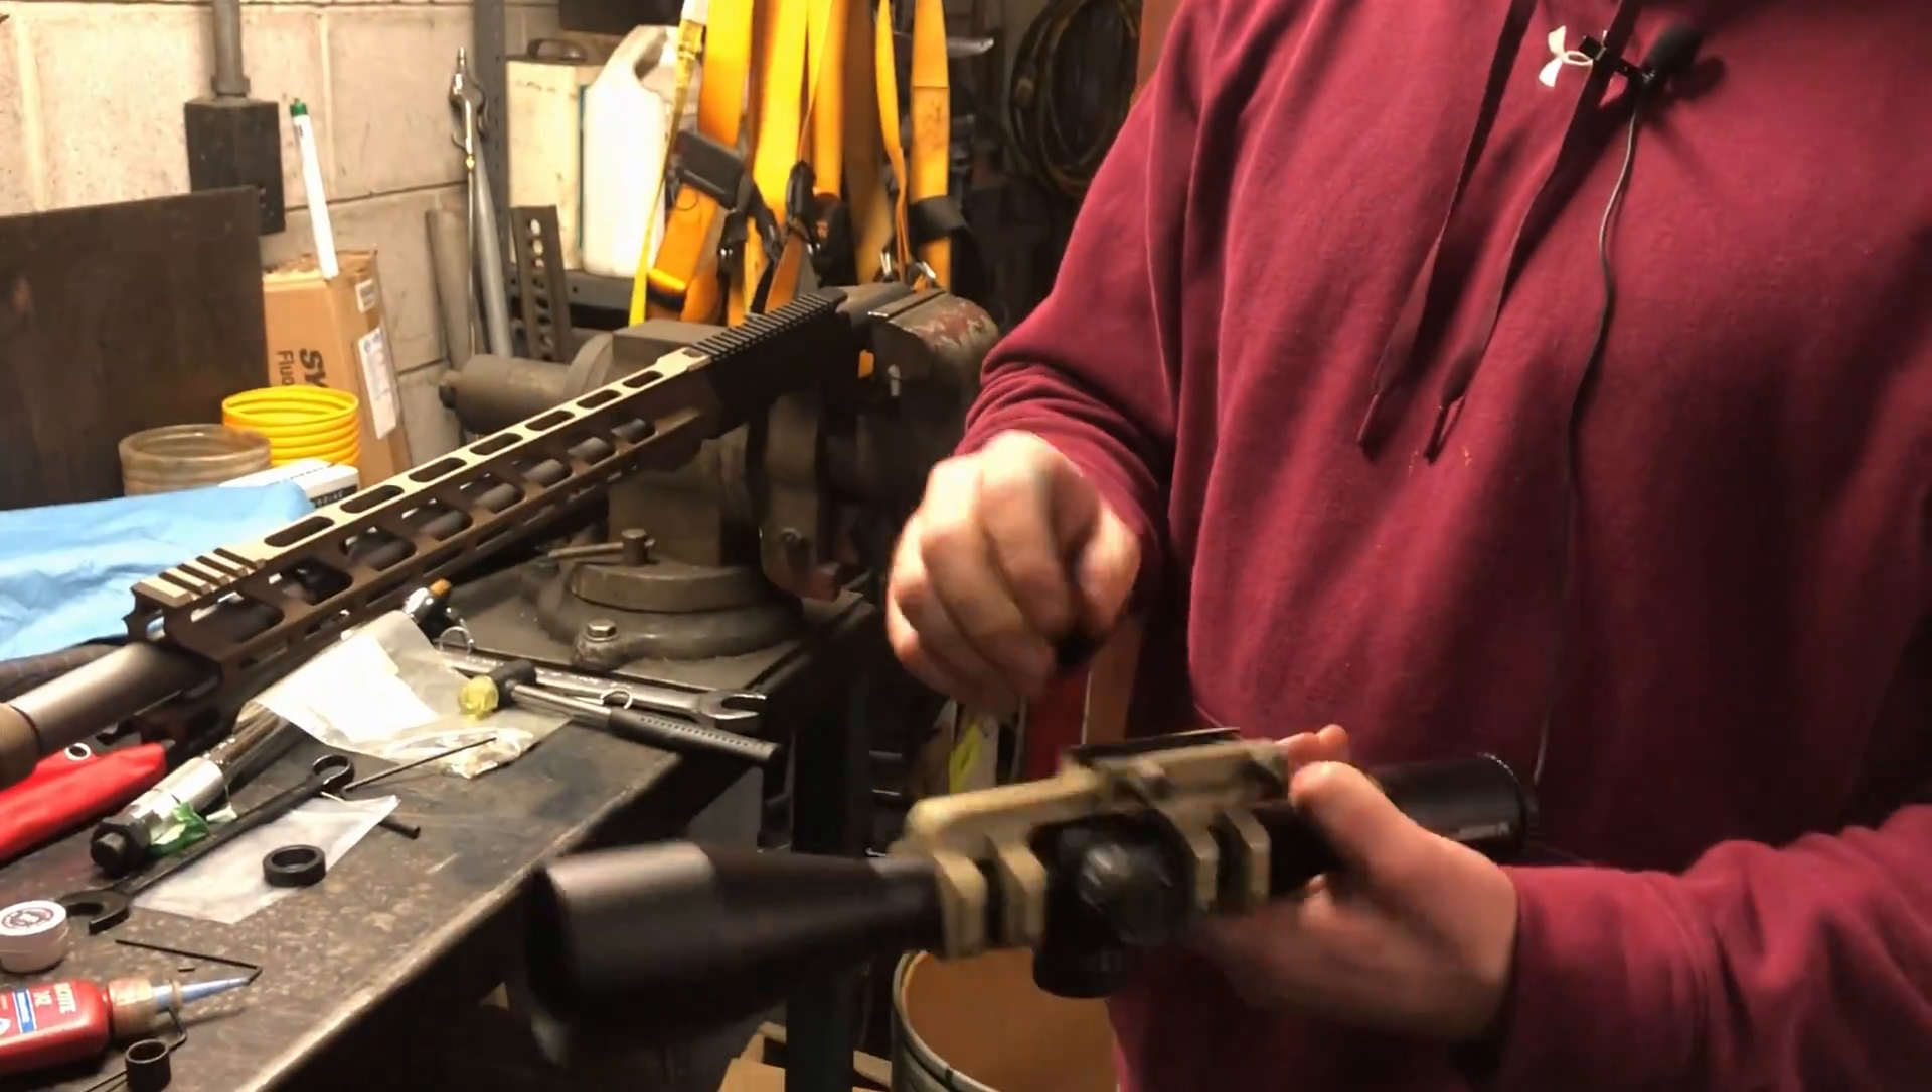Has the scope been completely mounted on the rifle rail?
No.